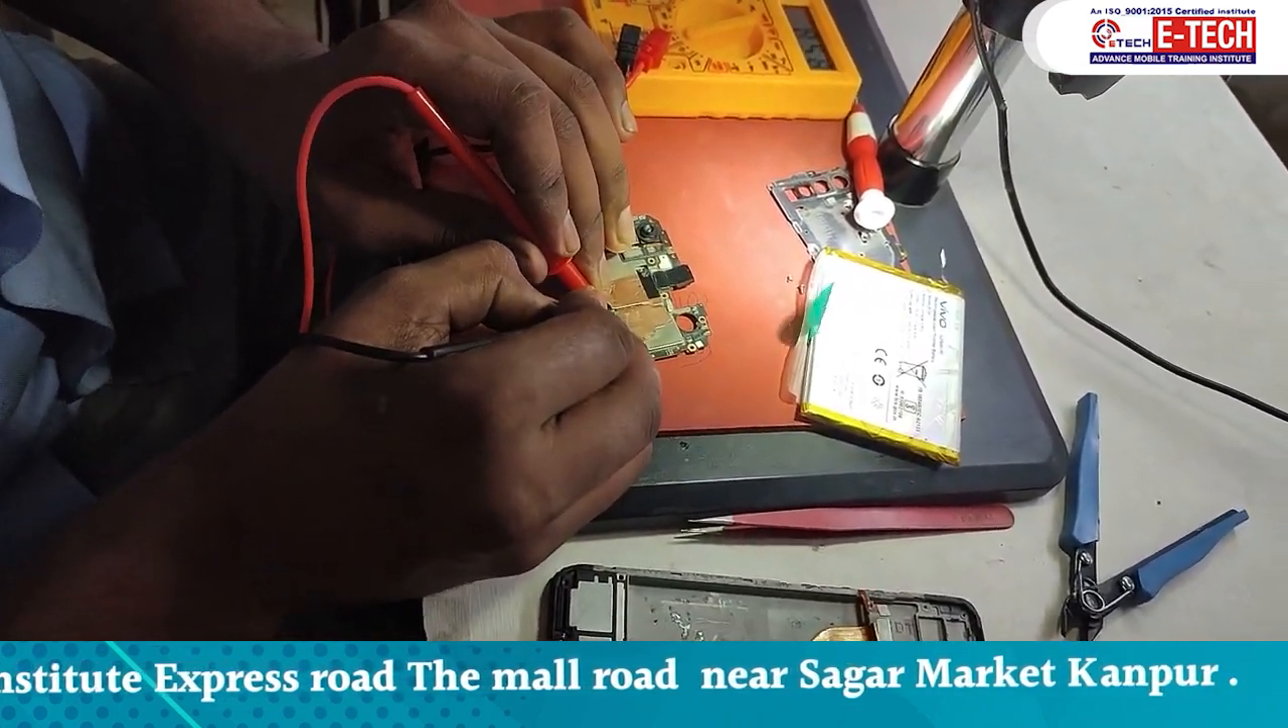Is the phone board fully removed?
Yes.